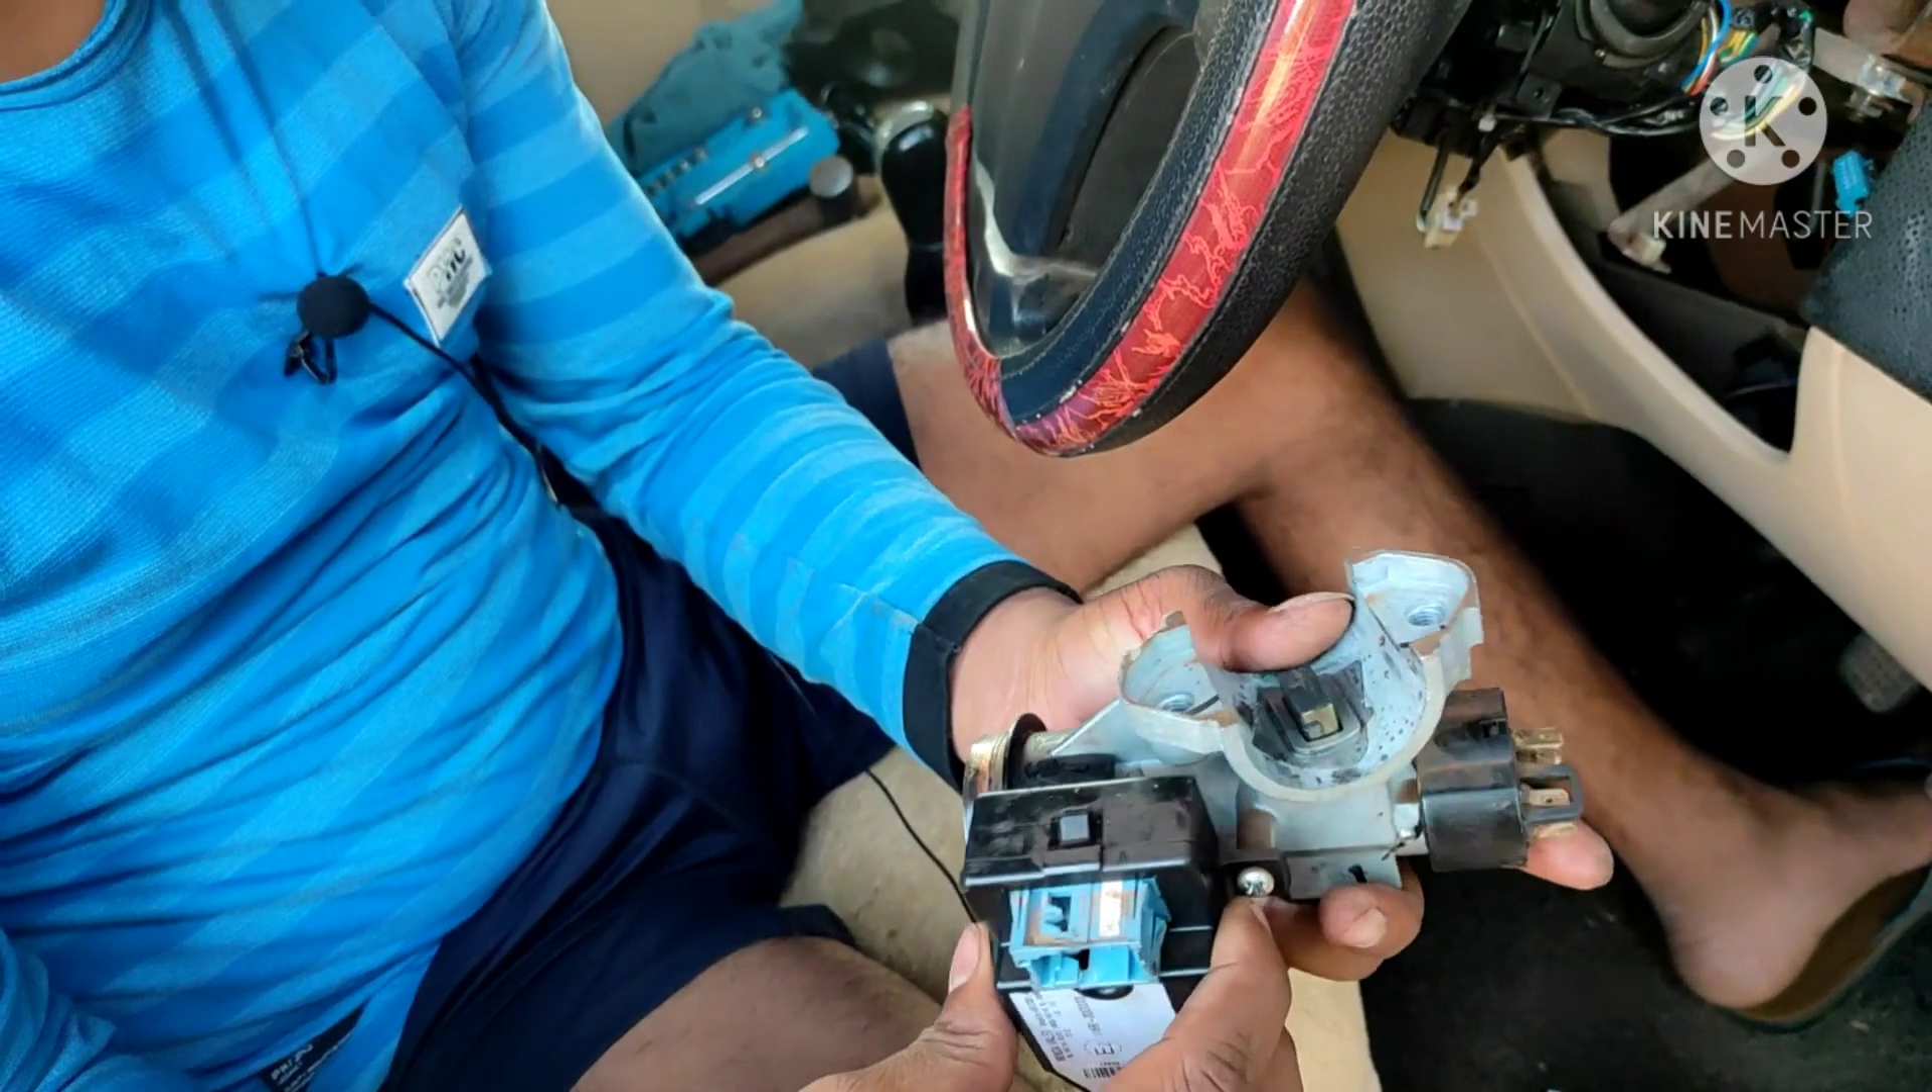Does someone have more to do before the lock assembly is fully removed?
No.